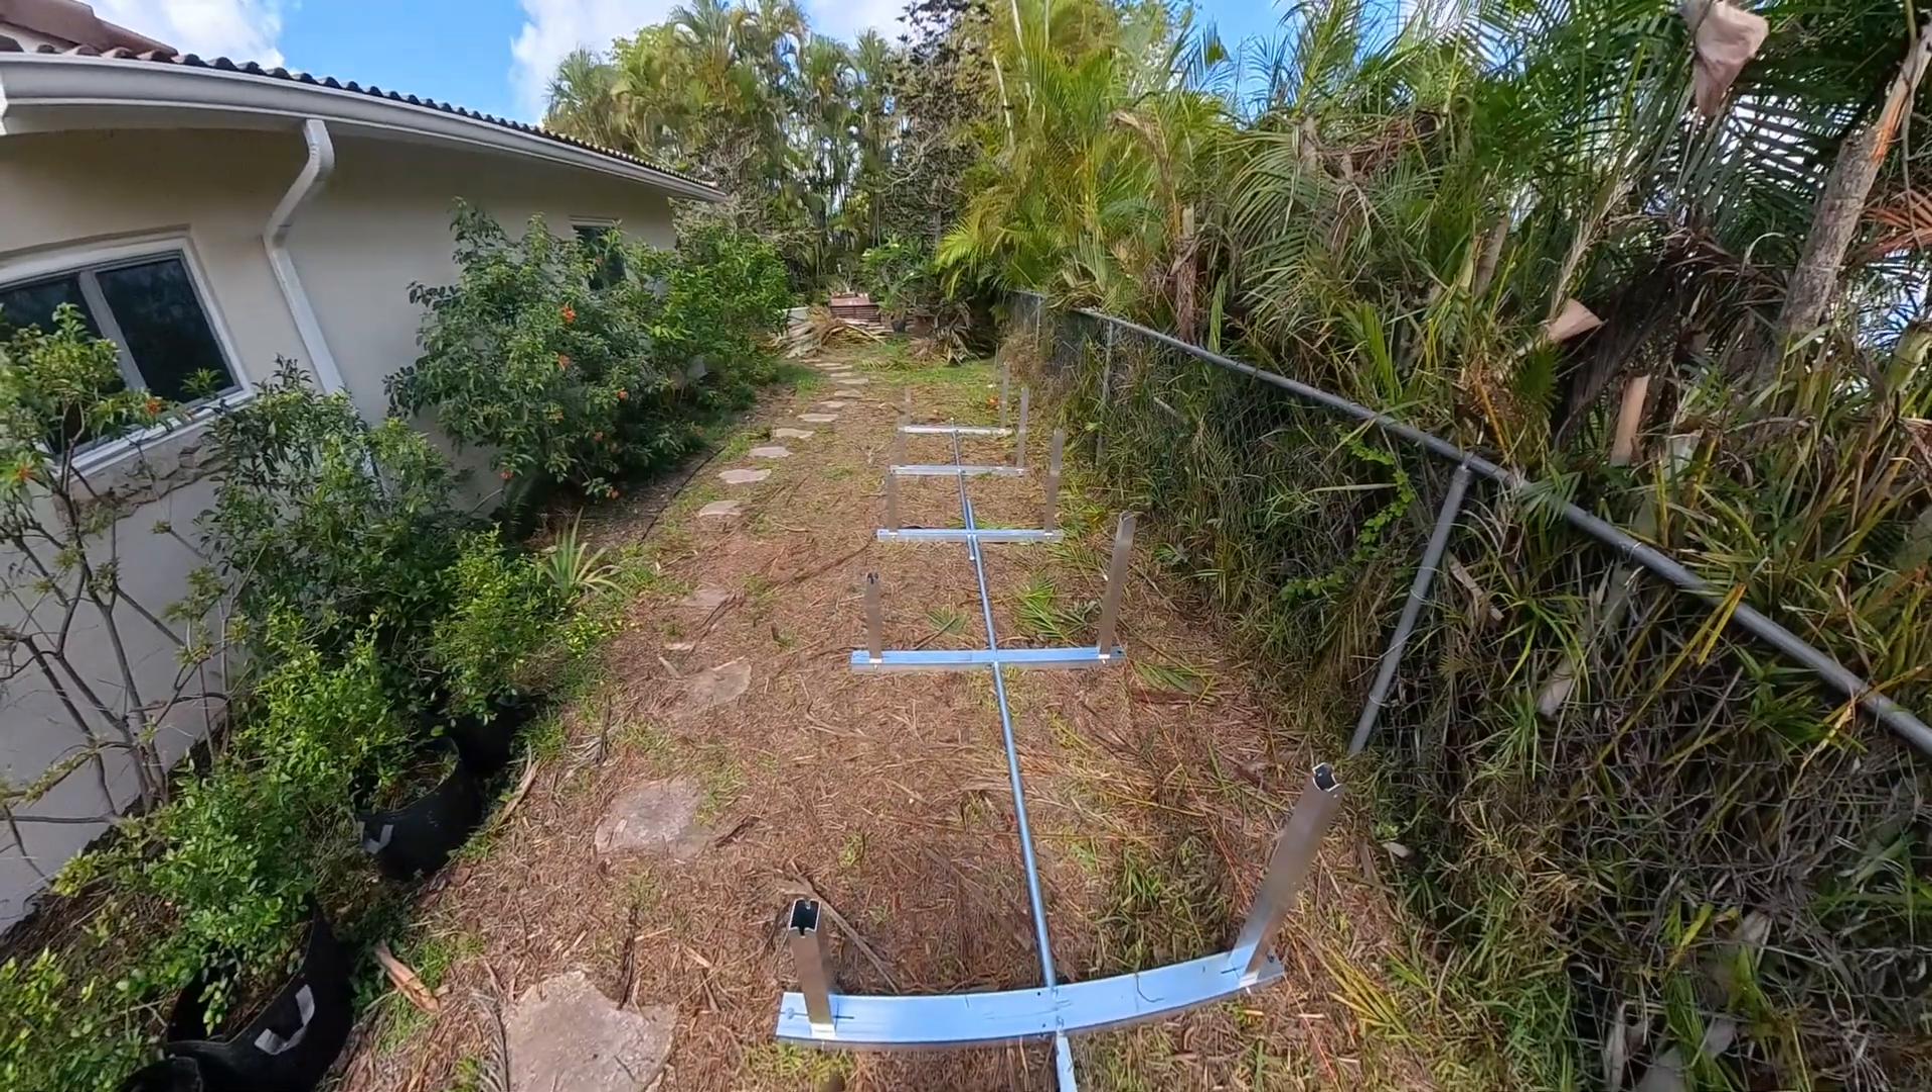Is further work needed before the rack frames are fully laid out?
No.